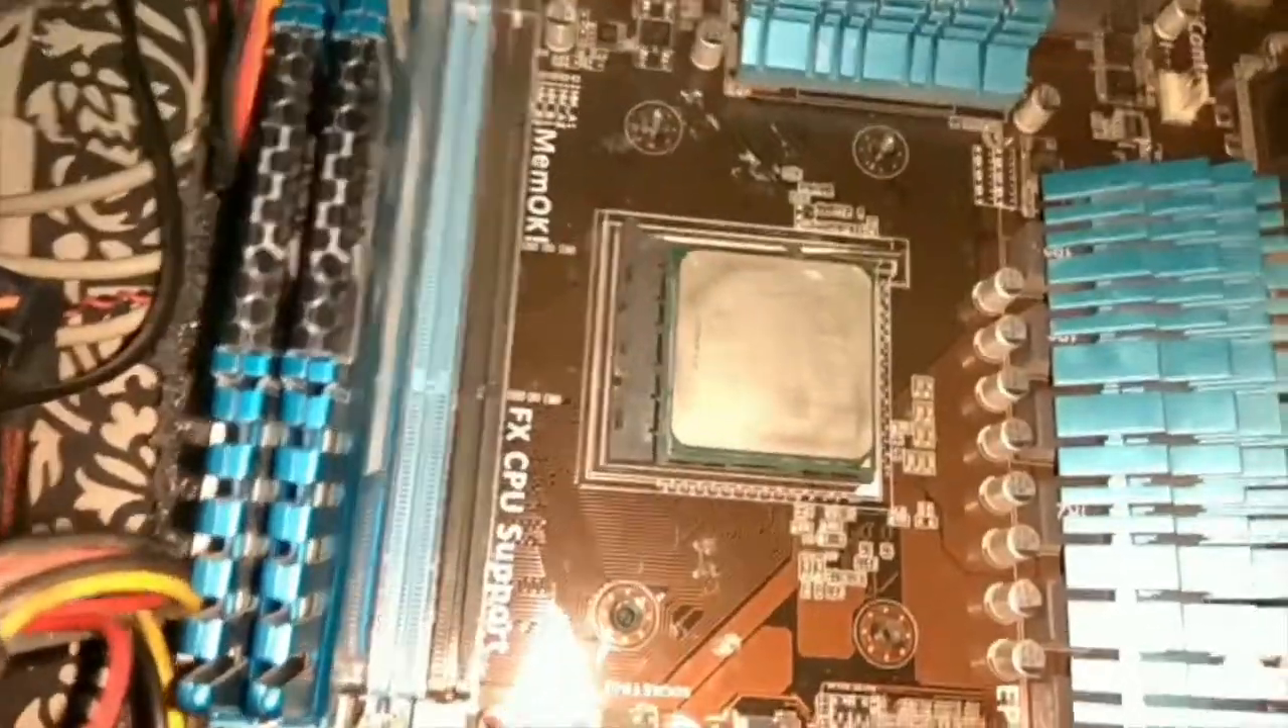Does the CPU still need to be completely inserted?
No.